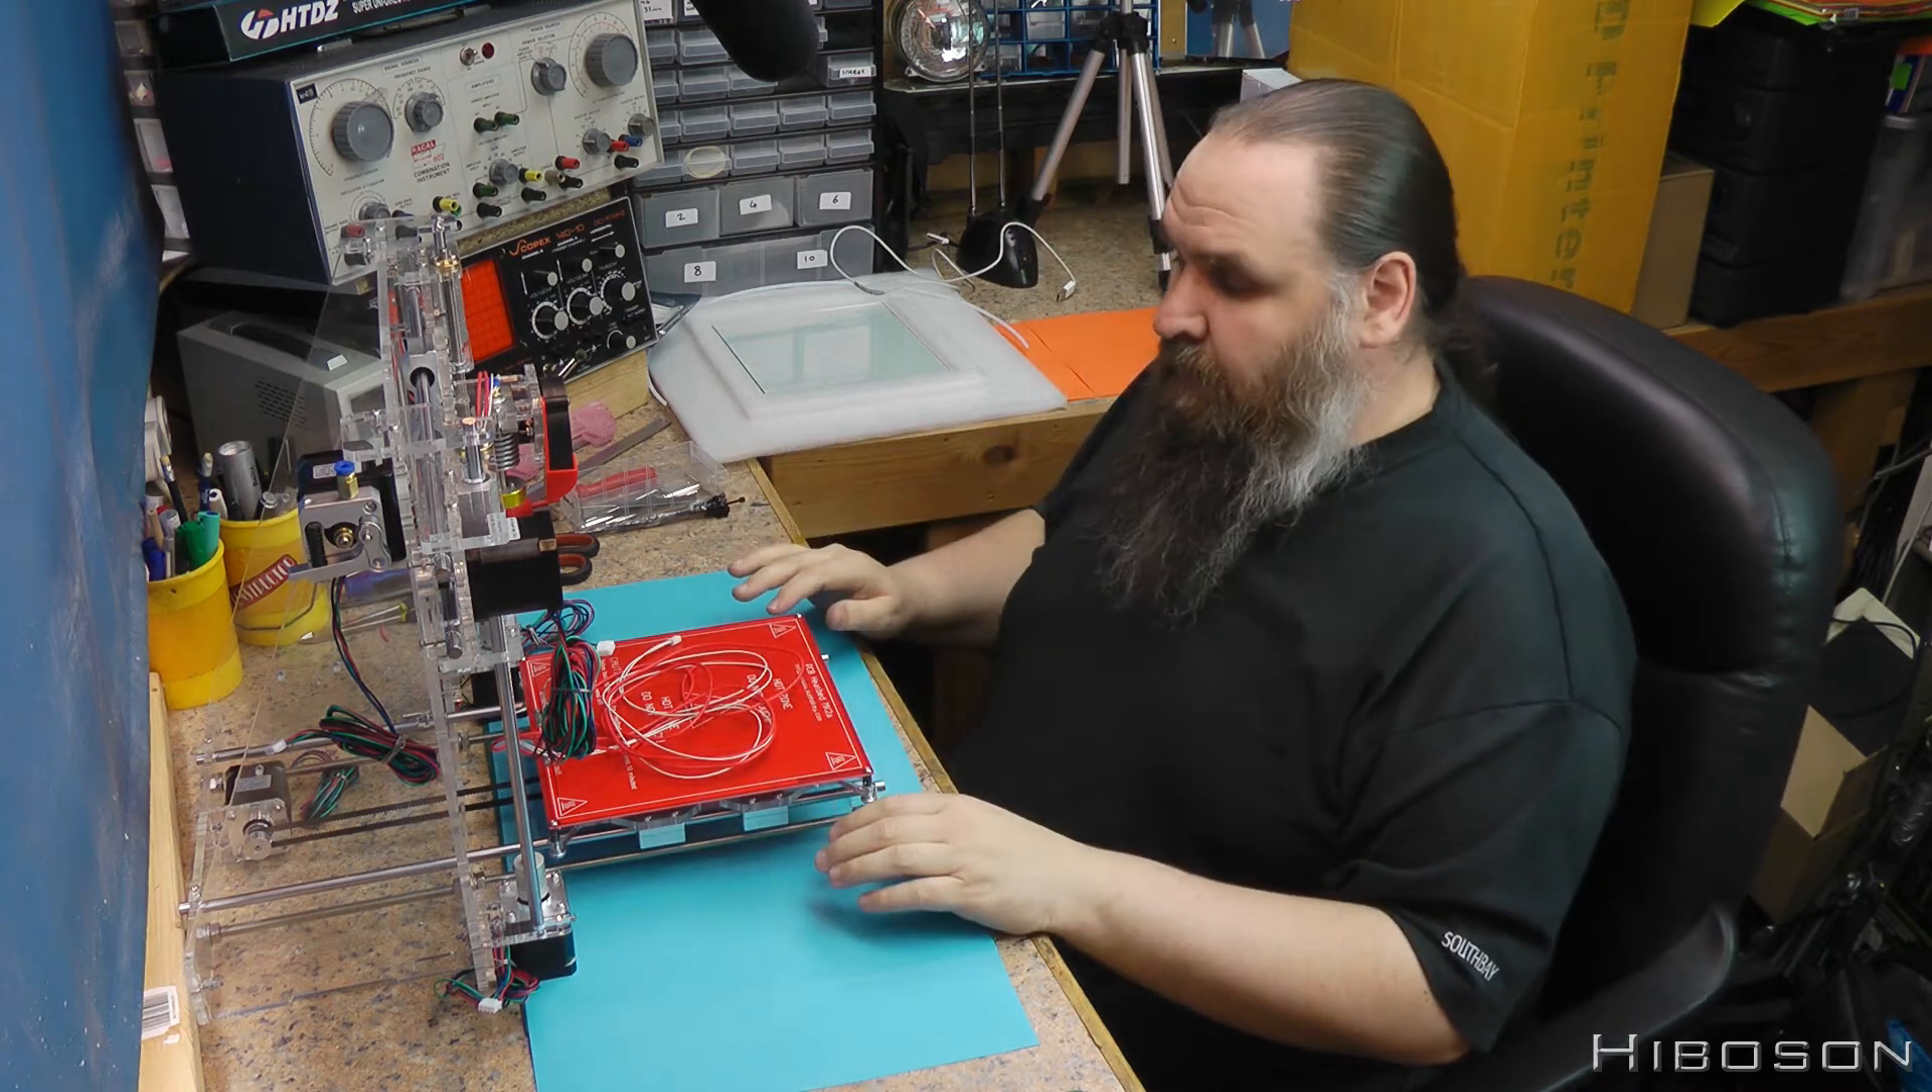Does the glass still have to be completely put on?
Yes.